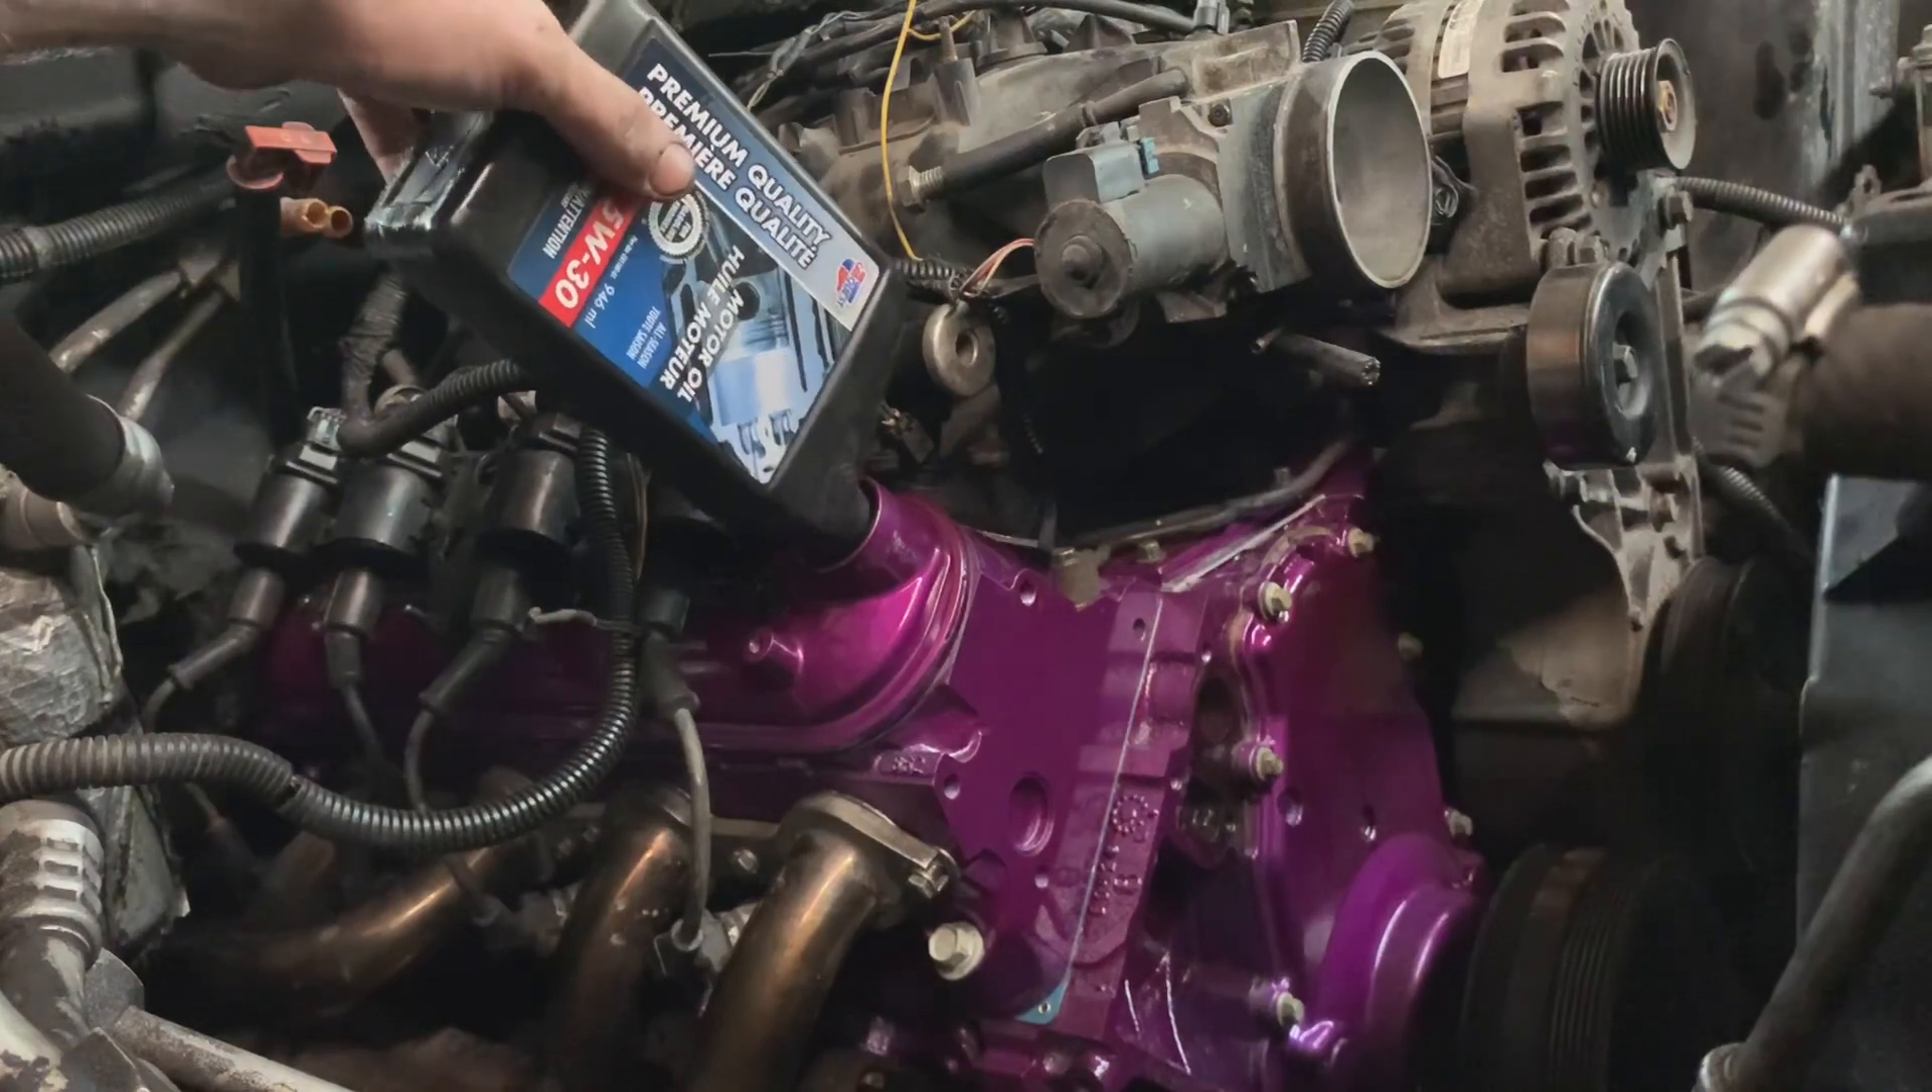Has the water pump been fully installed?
No.